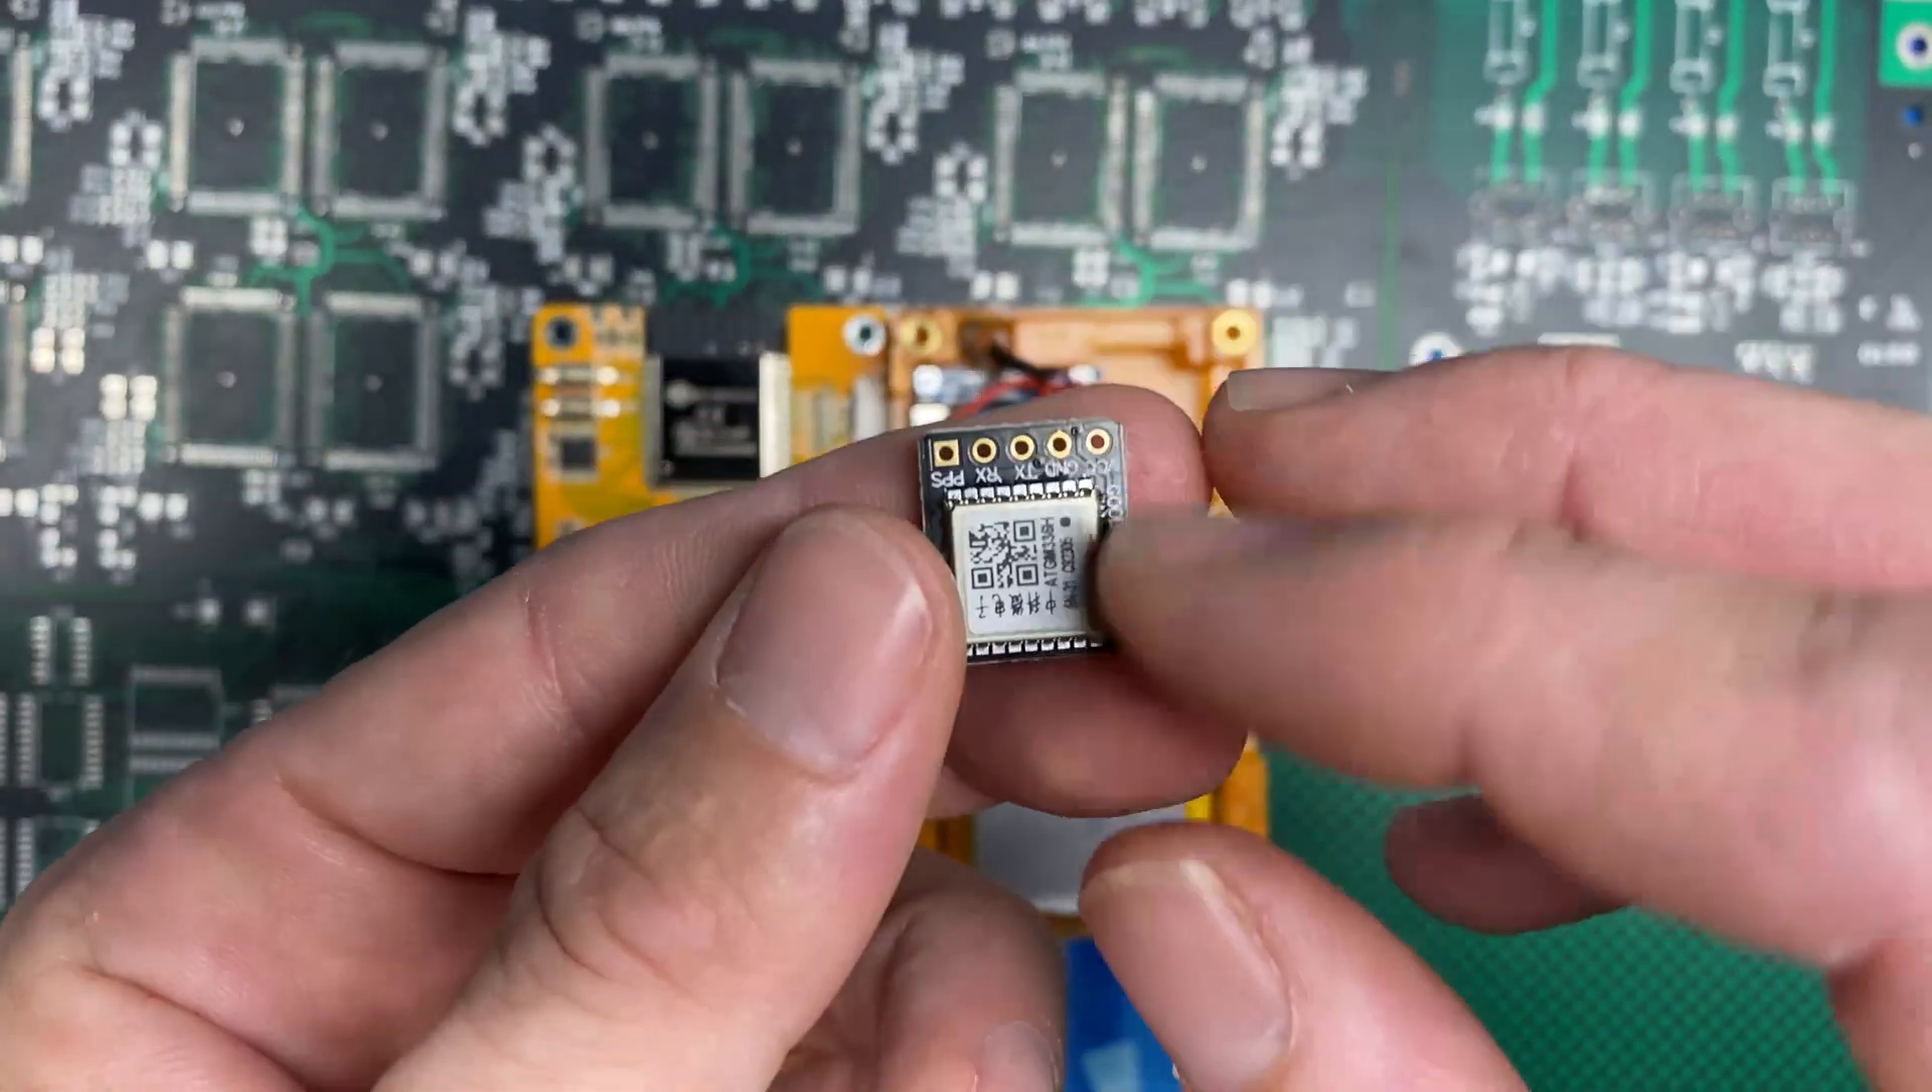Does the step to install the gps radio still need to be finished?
Yes.